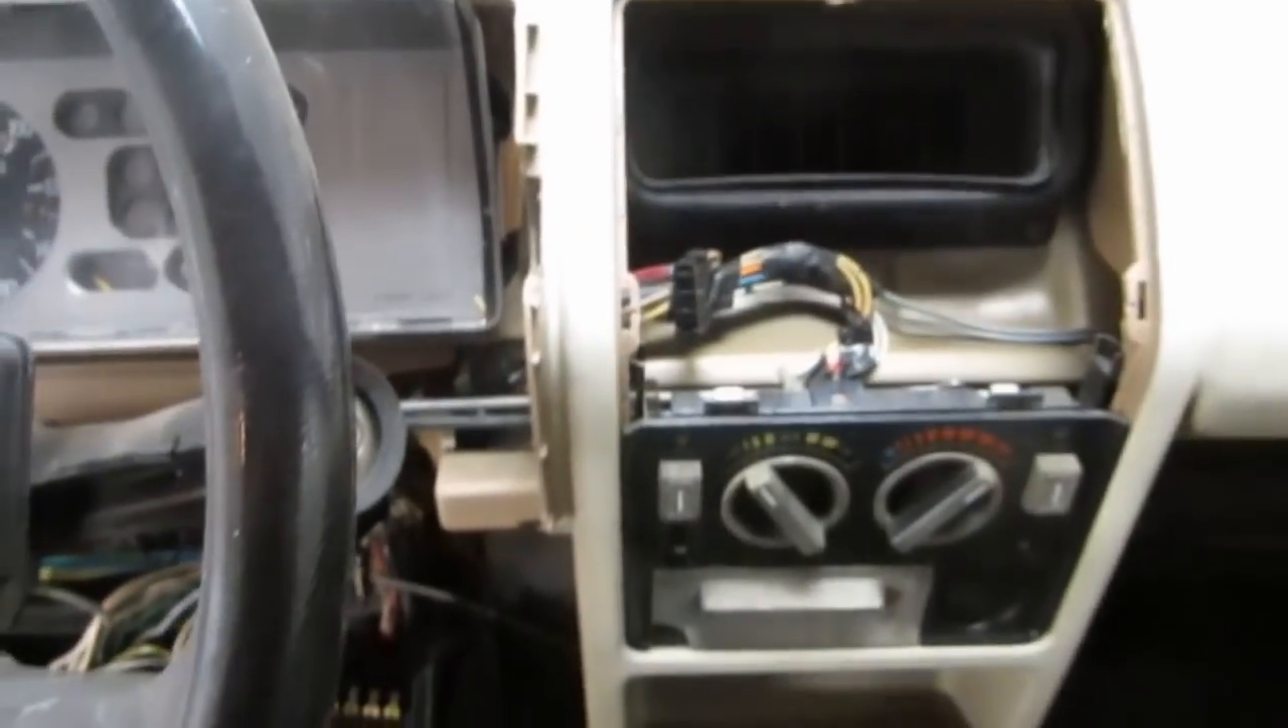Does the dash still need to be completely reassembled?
Yes.